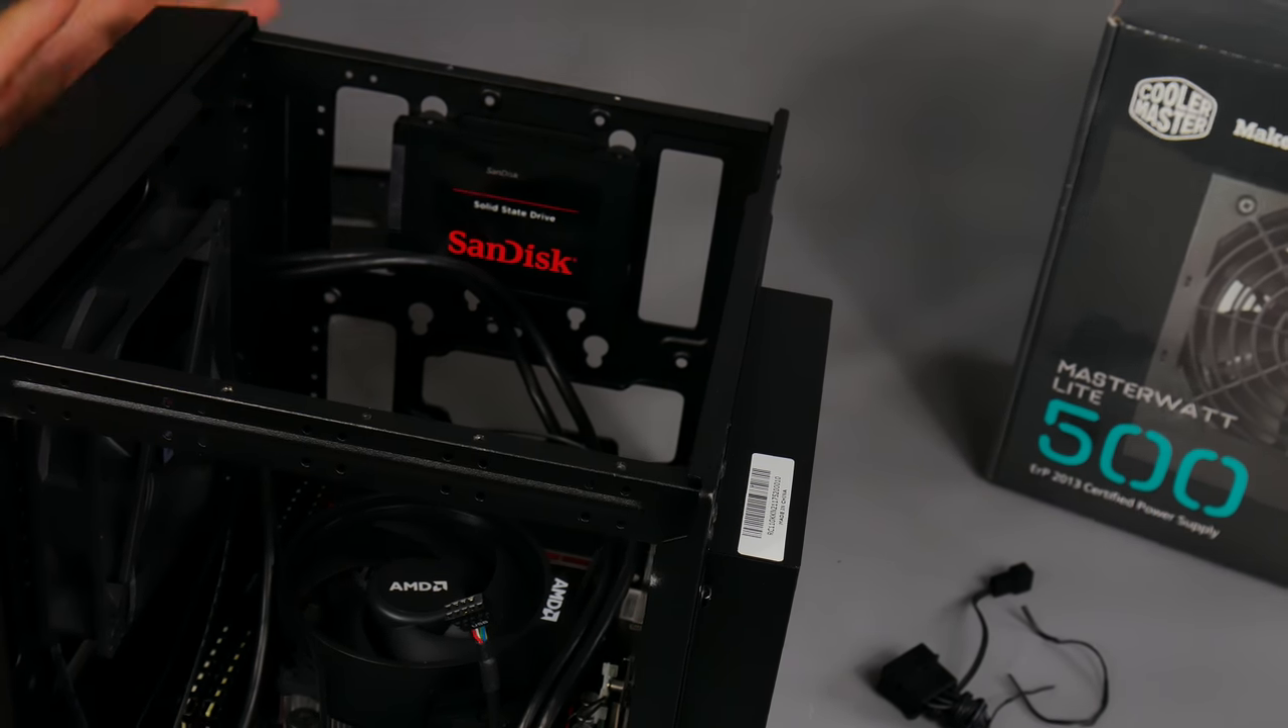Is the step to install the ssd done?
Yes.